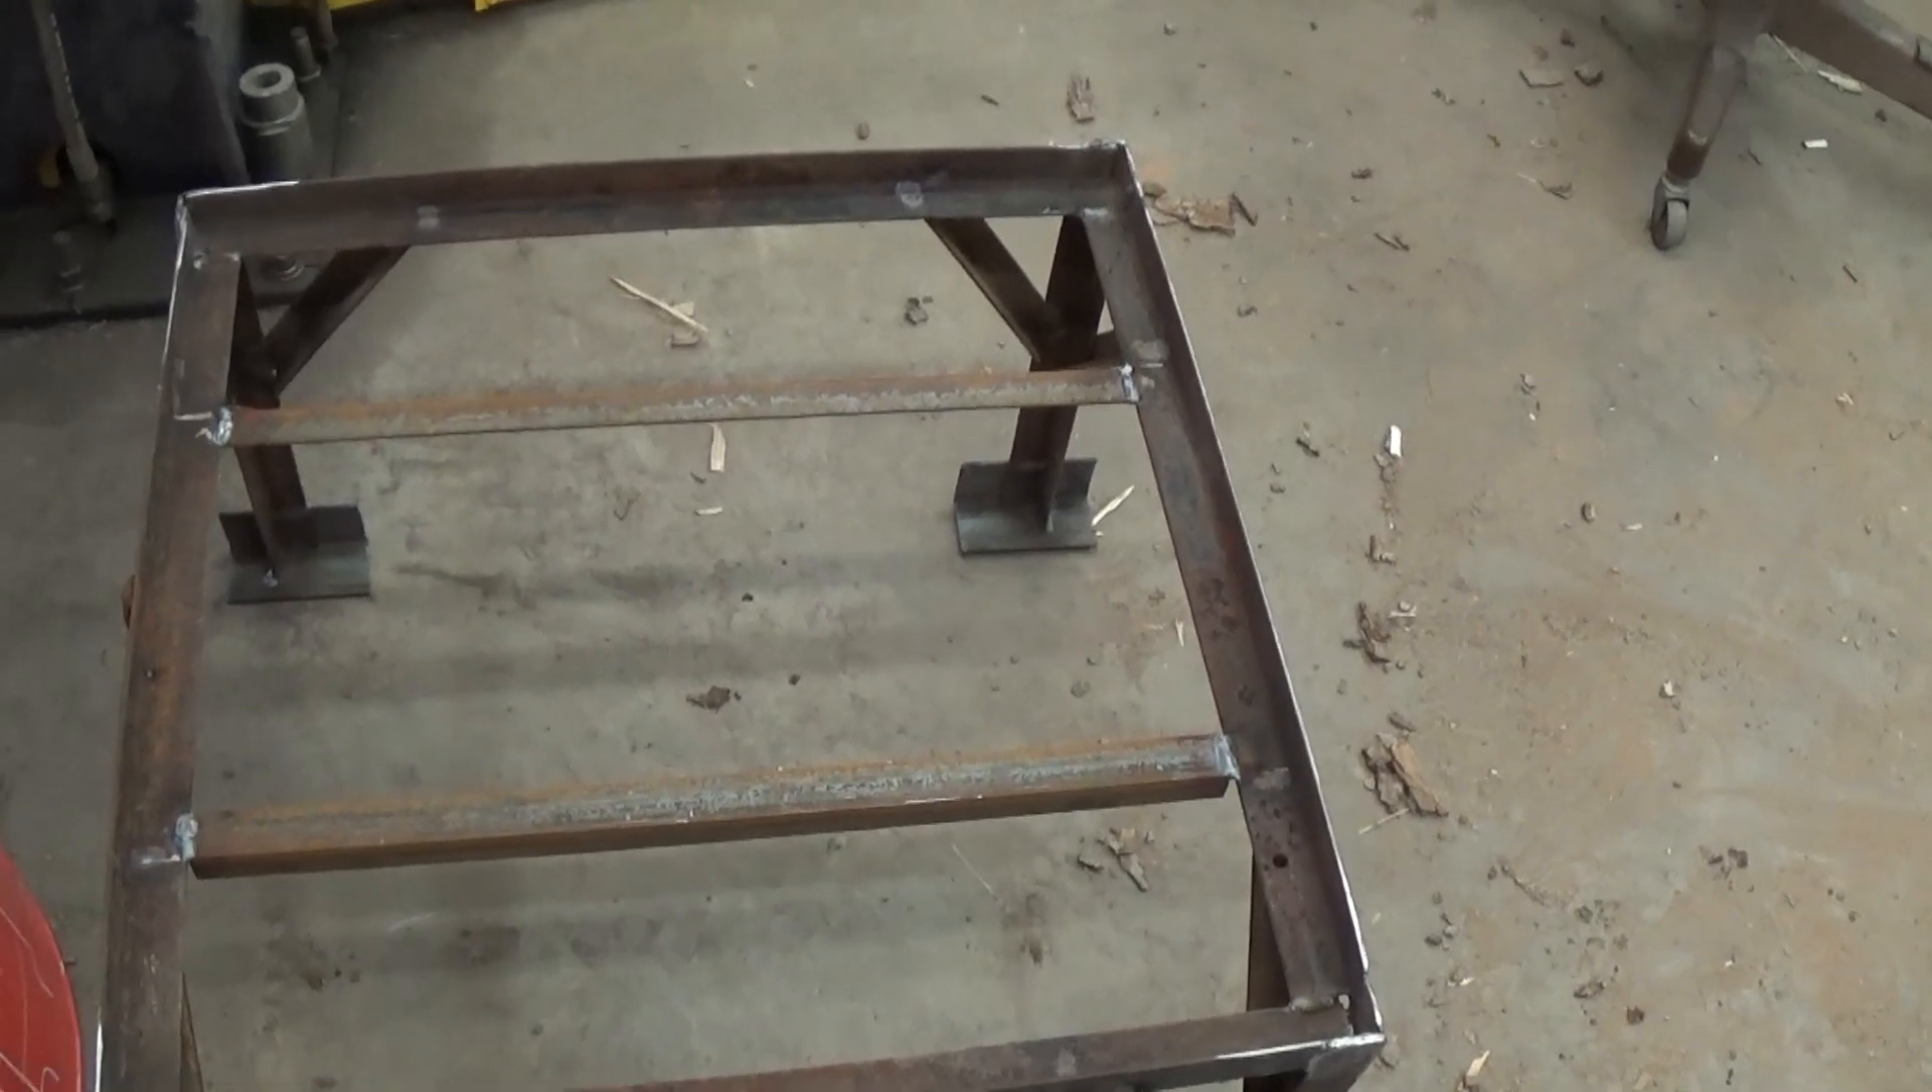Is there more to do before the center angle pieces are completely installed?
No.